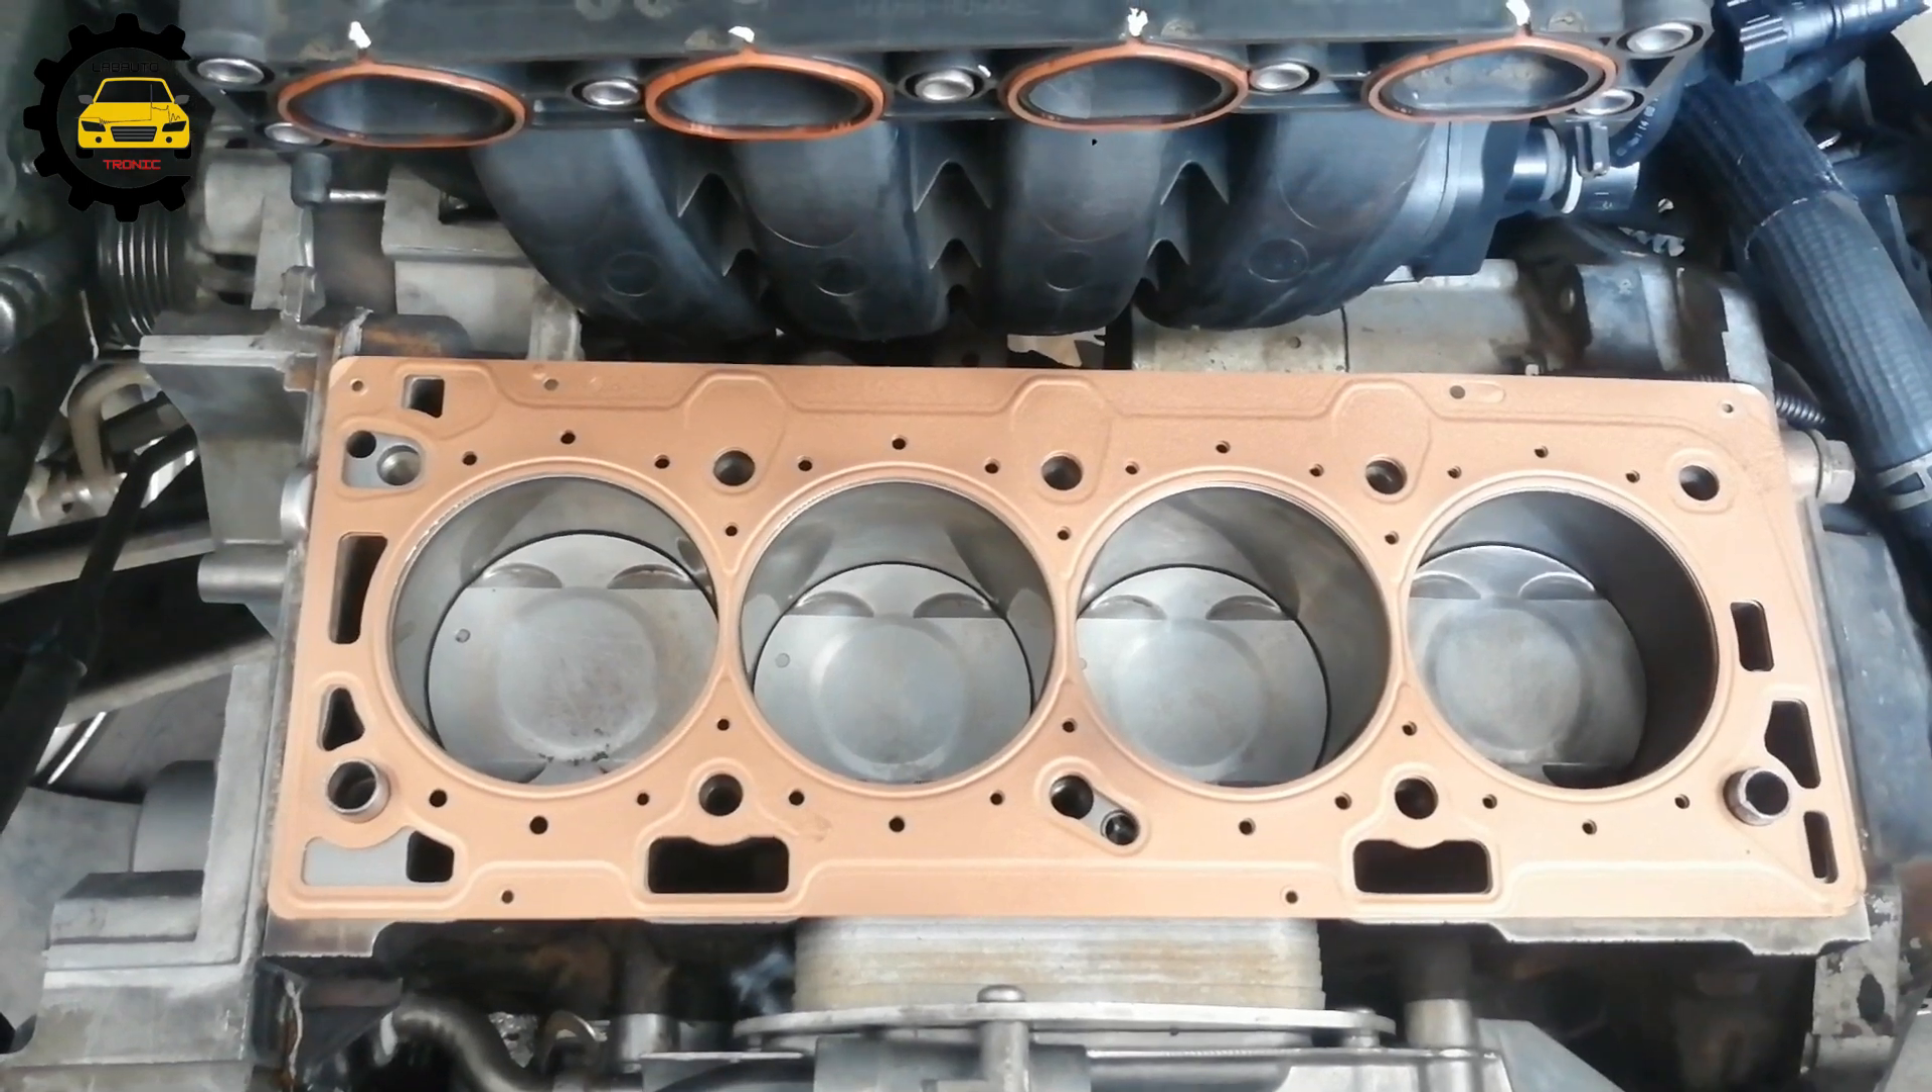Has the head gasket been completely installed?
Yes.